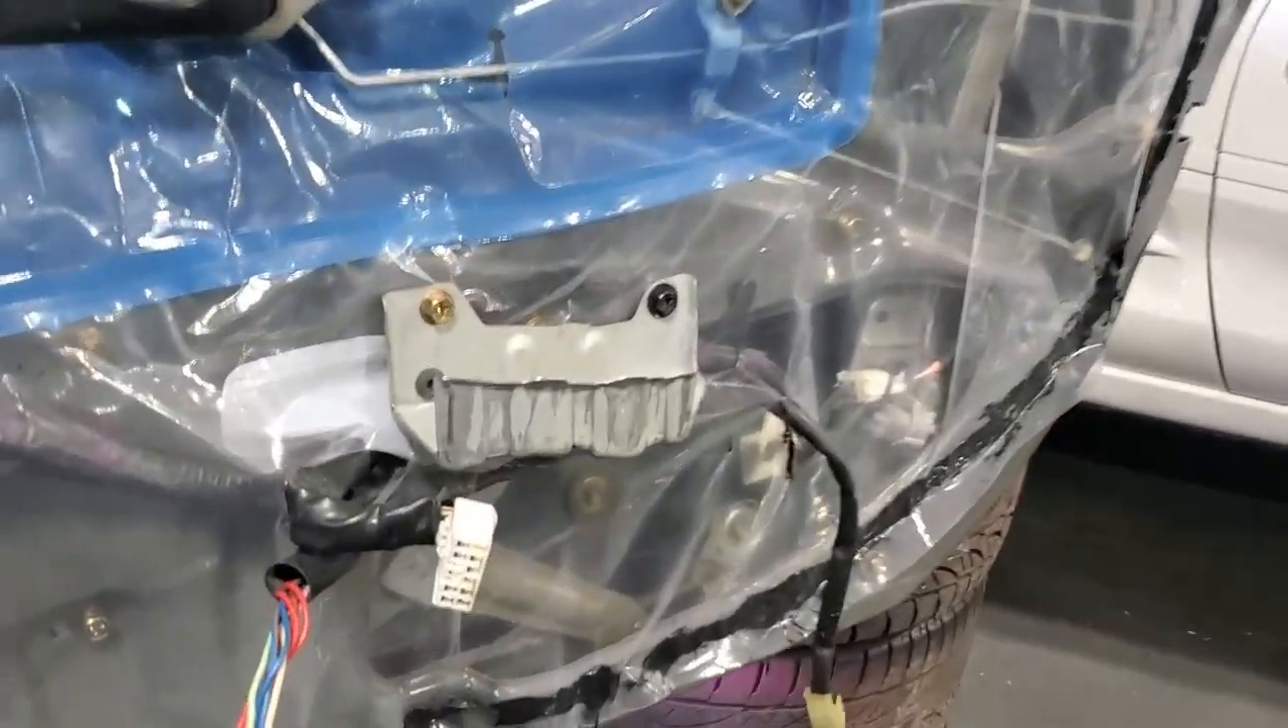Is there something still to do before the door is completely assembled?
Yes.